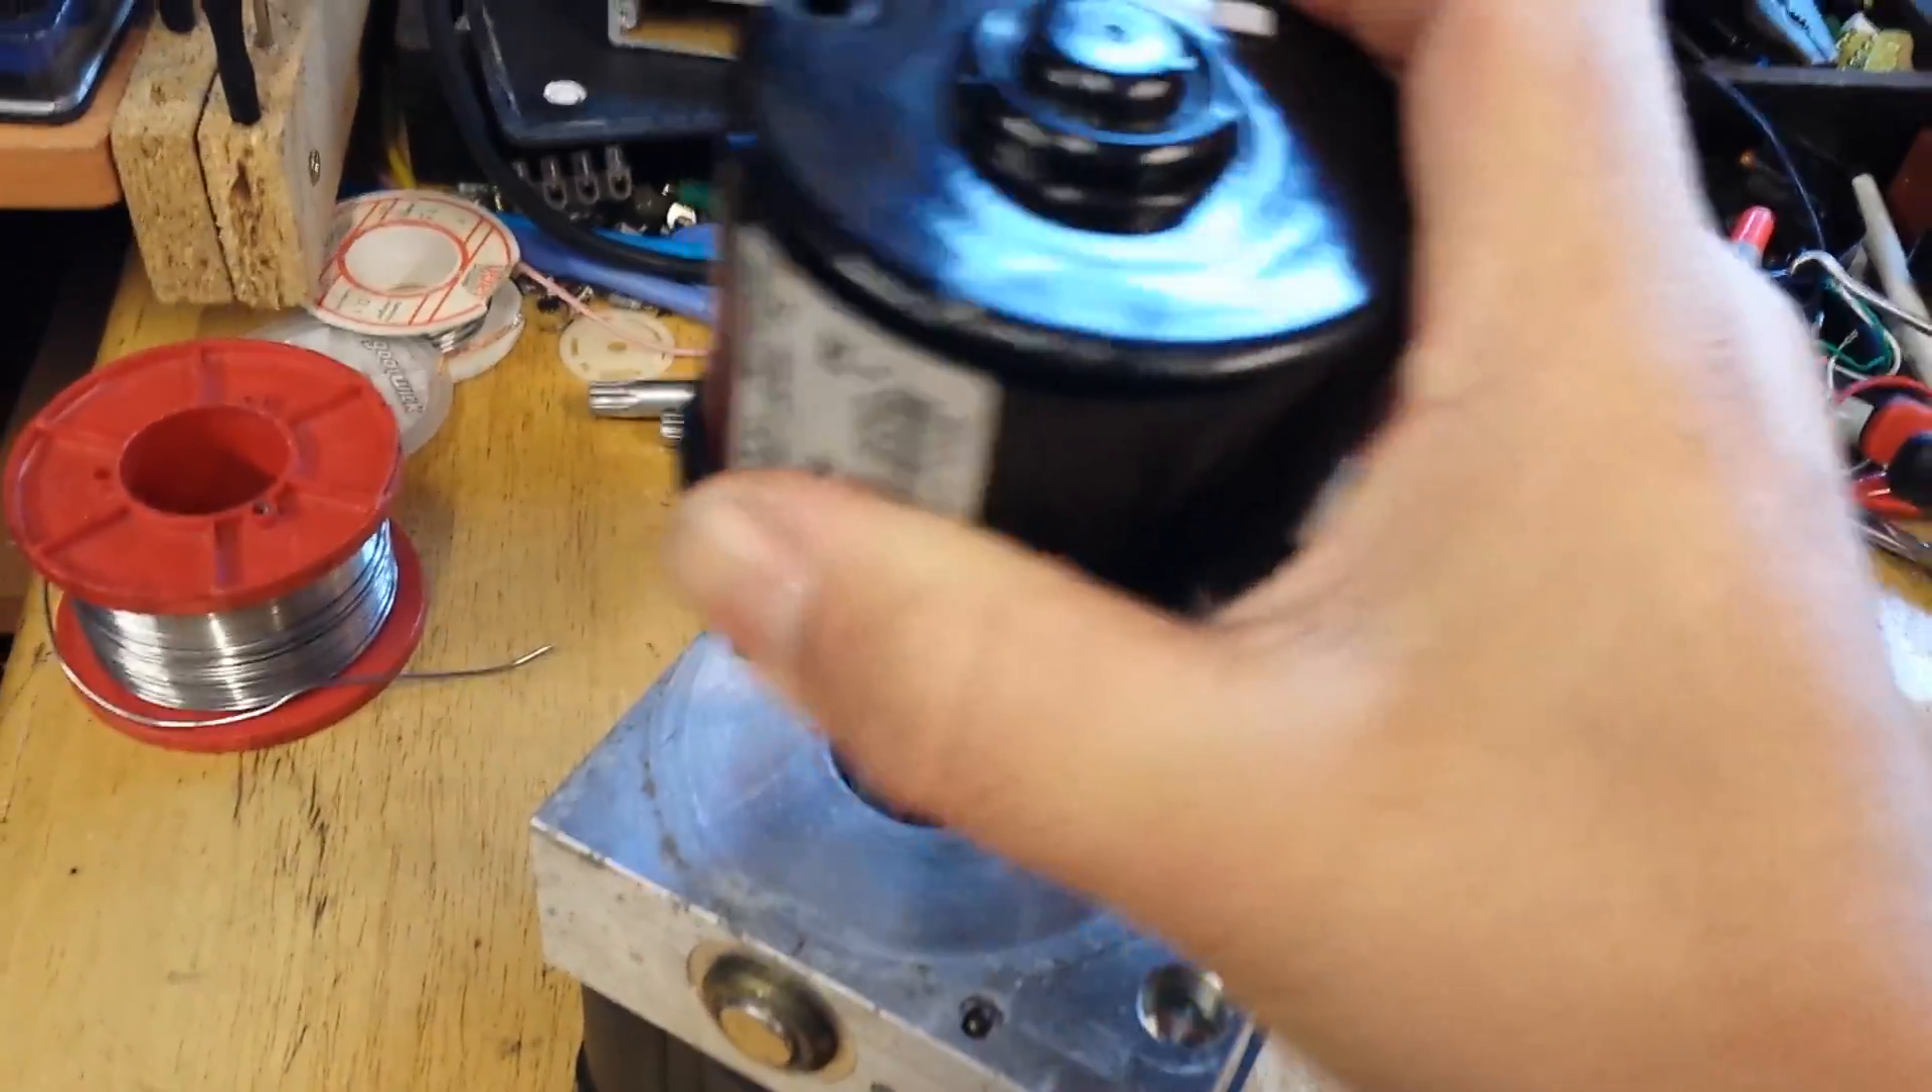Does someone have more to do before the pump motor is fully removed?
No.